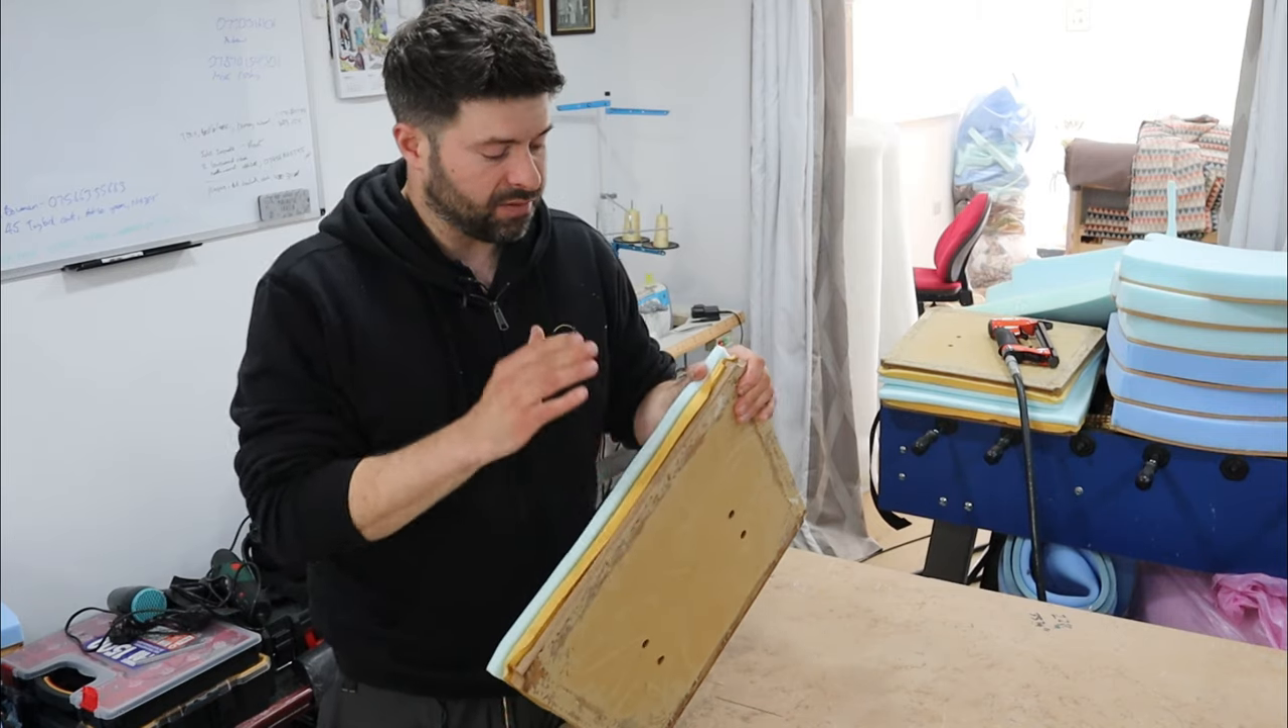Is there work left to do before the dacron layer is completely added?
Yes.